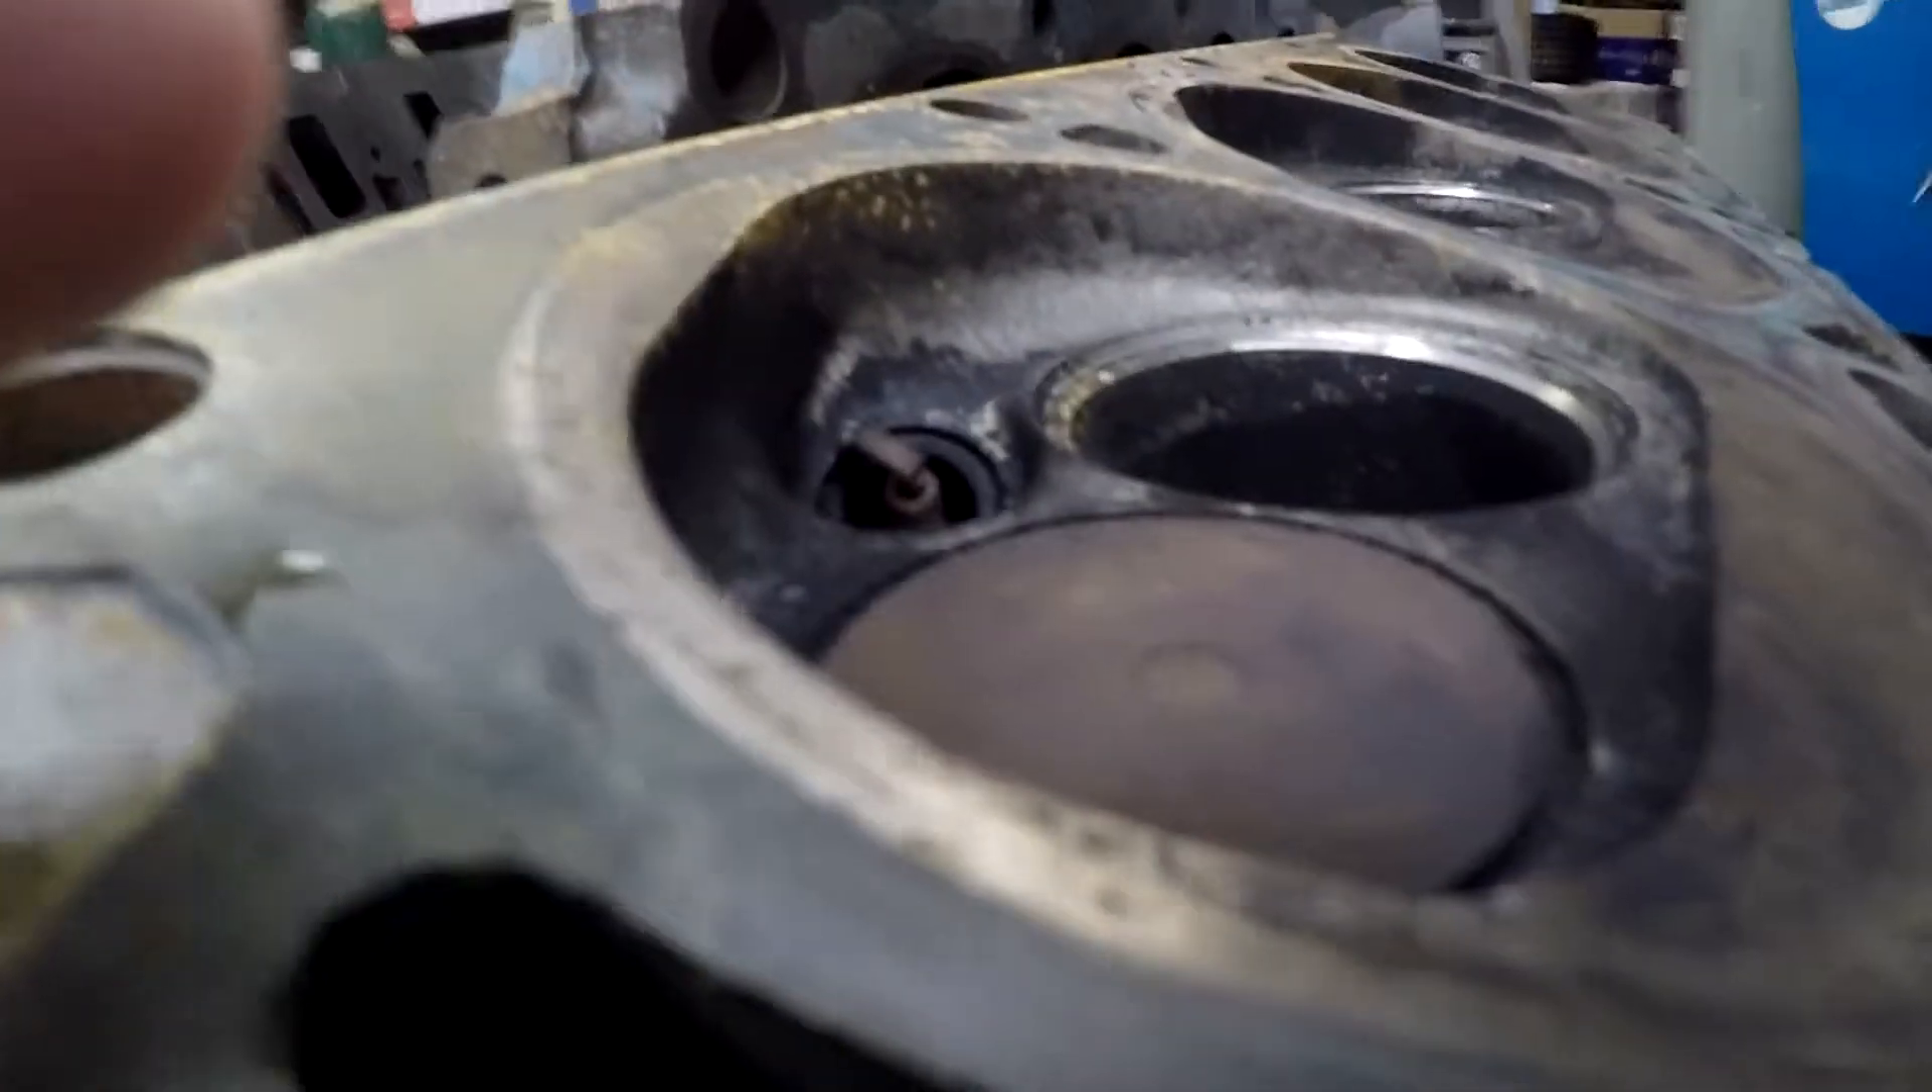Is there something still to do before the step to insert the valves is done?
Yes.